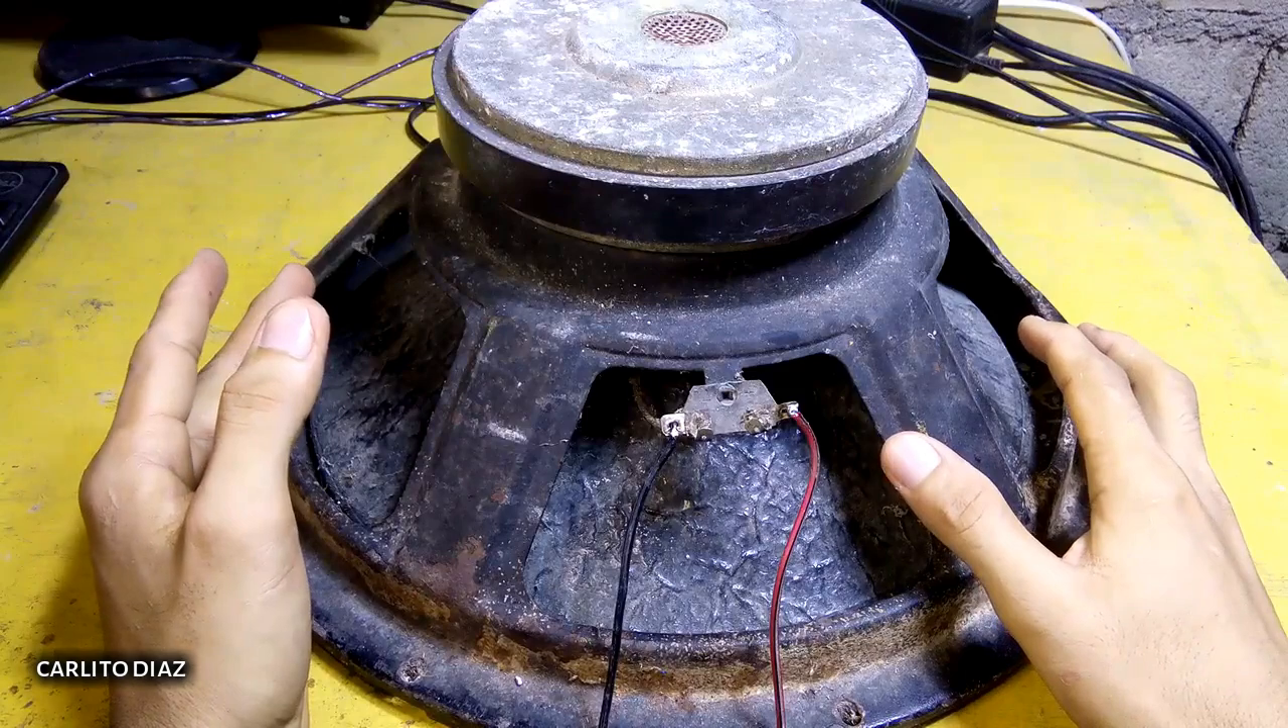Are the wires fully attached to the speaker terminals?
Yes.